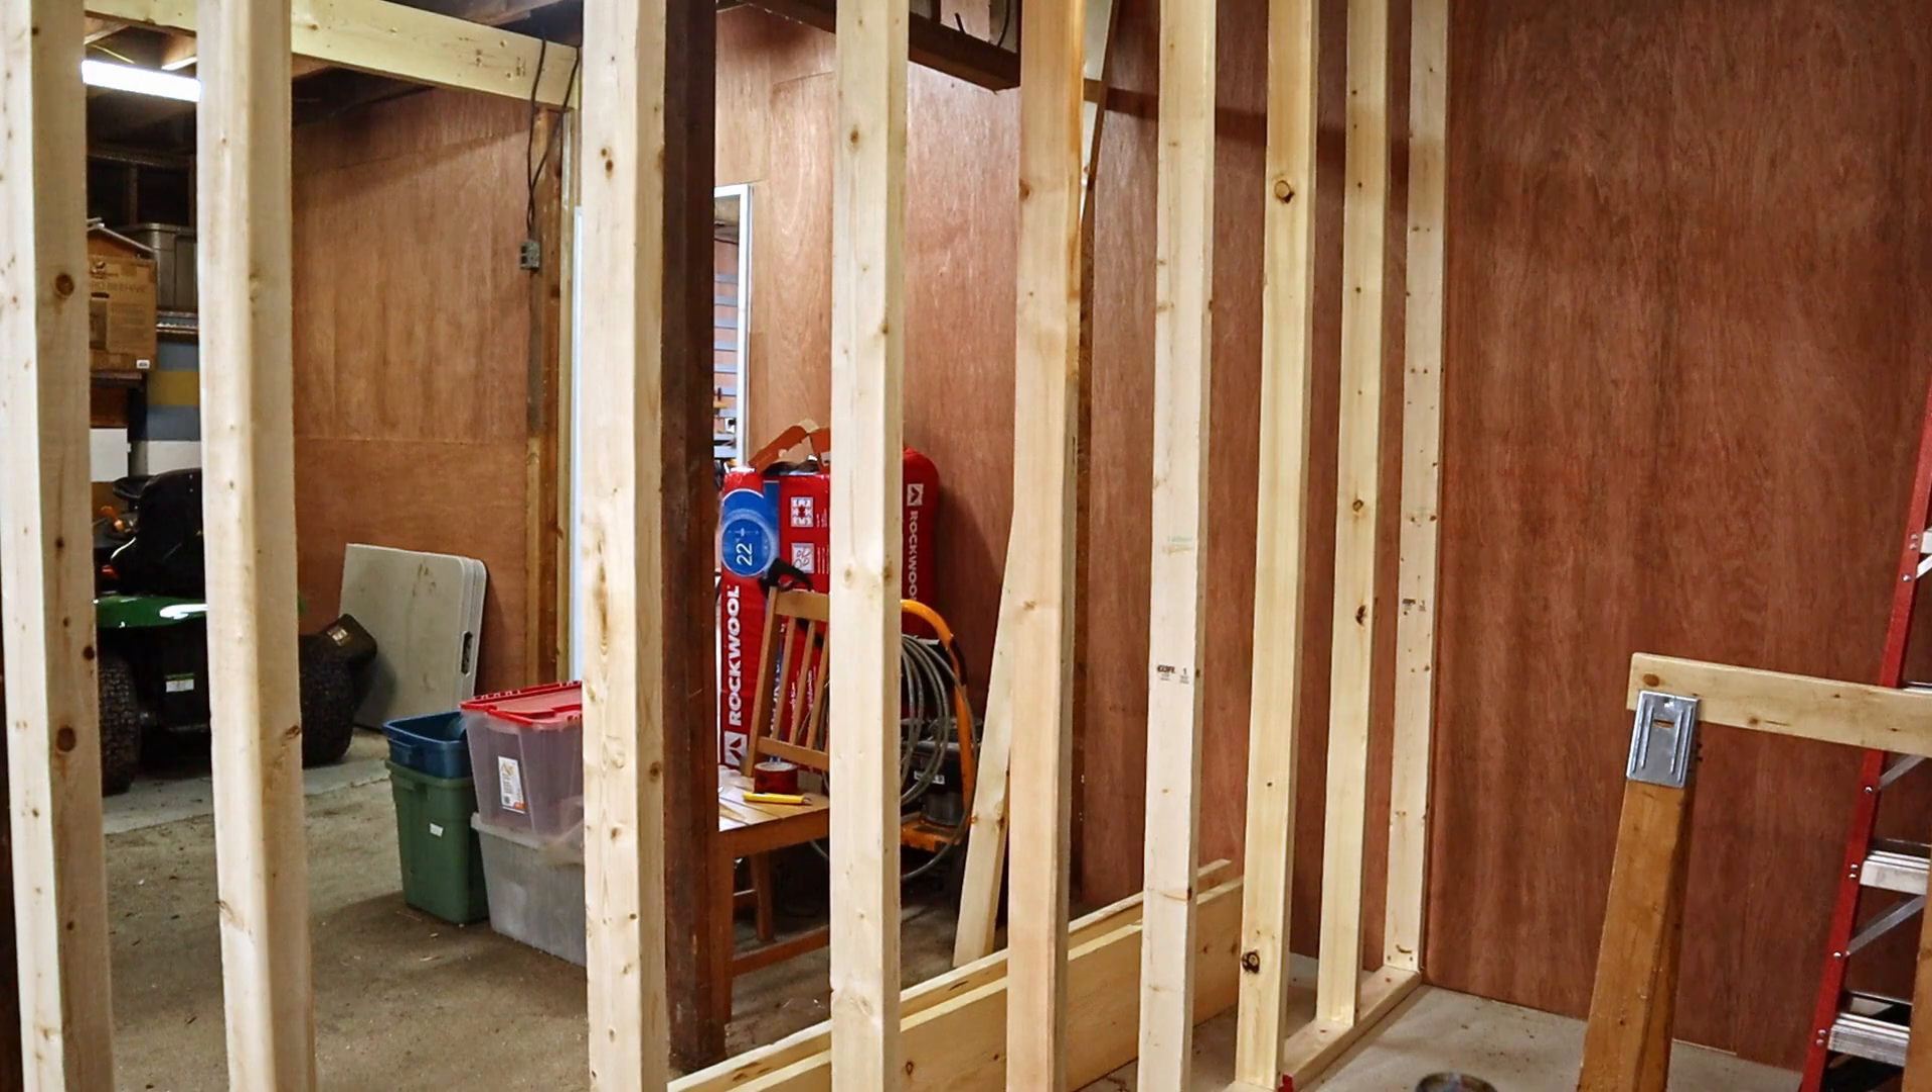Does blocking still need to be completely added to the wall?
Yes.